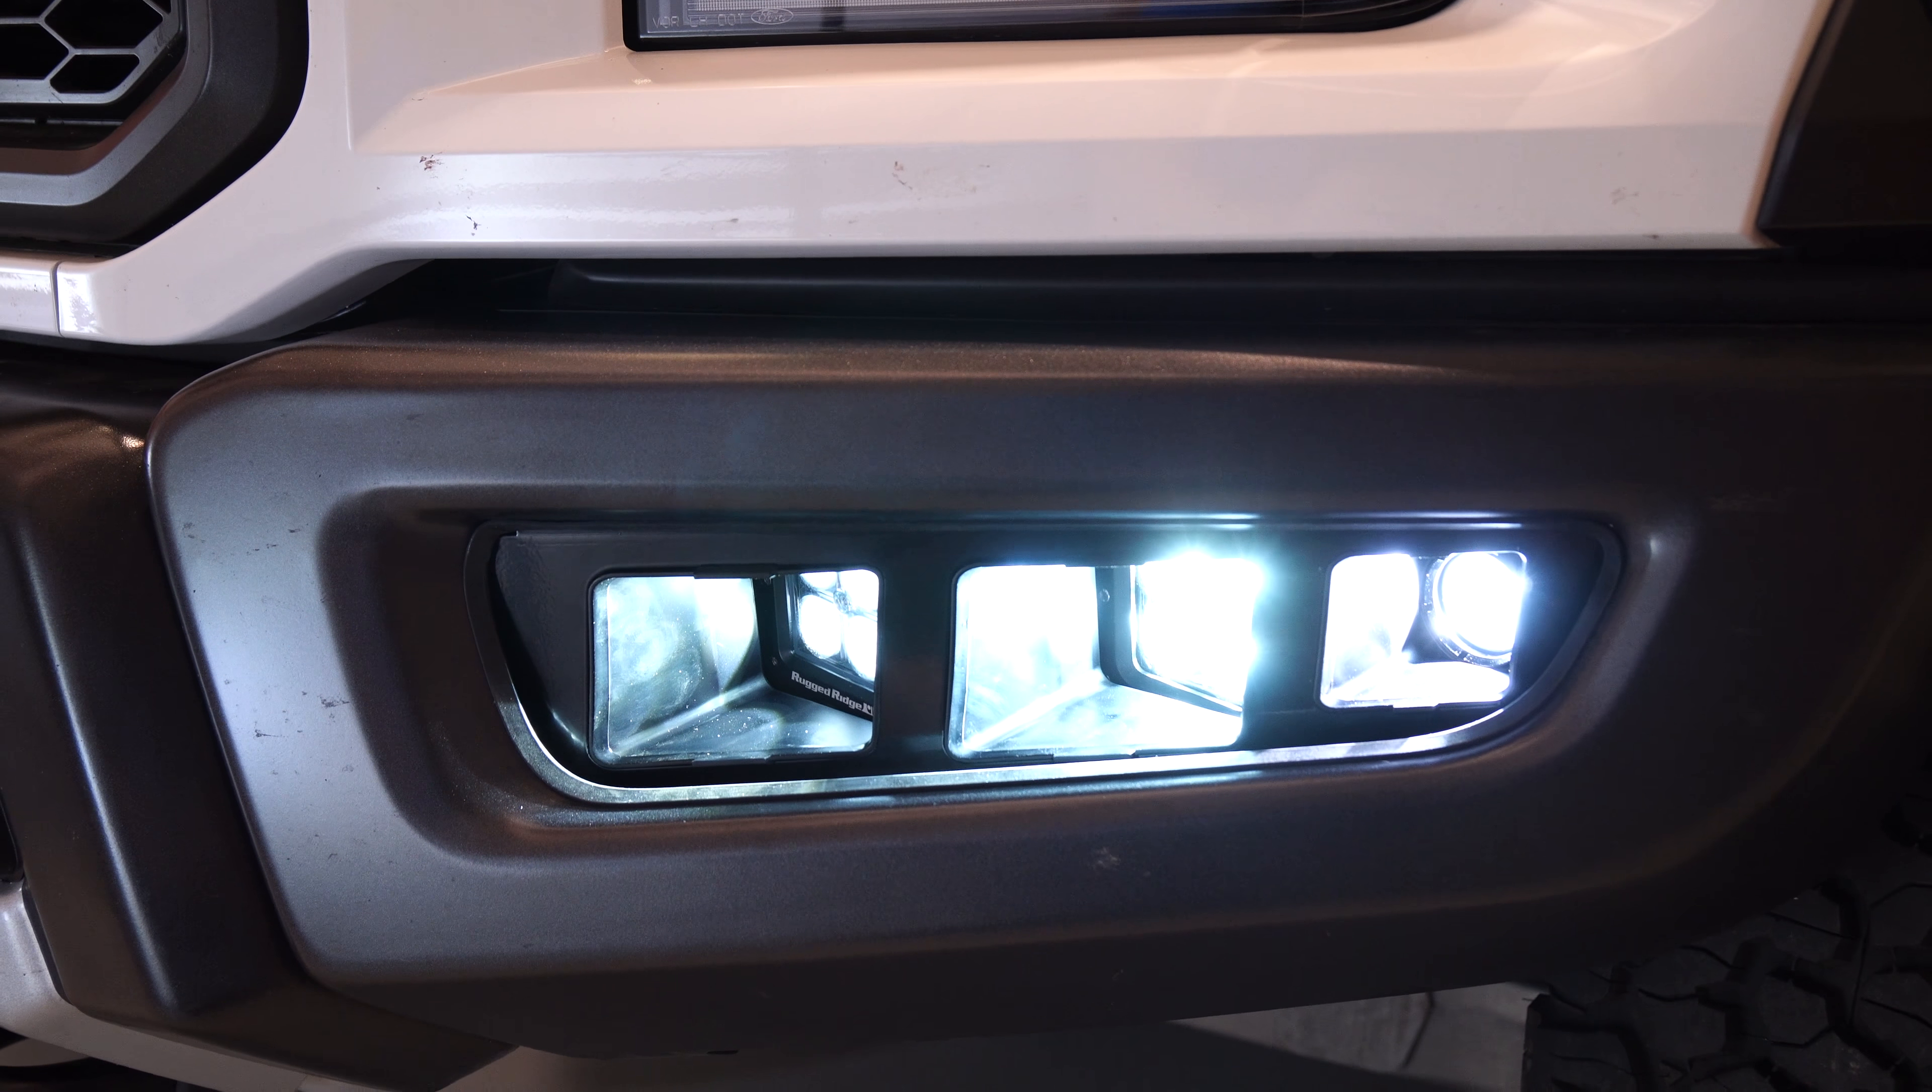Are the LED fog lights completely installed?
Yes.